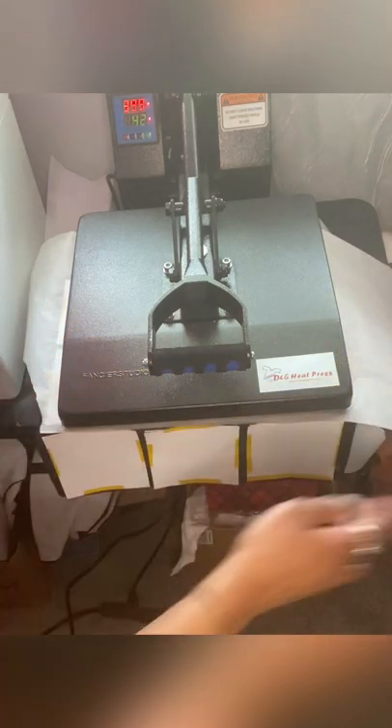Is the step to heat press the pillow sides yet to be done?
Yes.